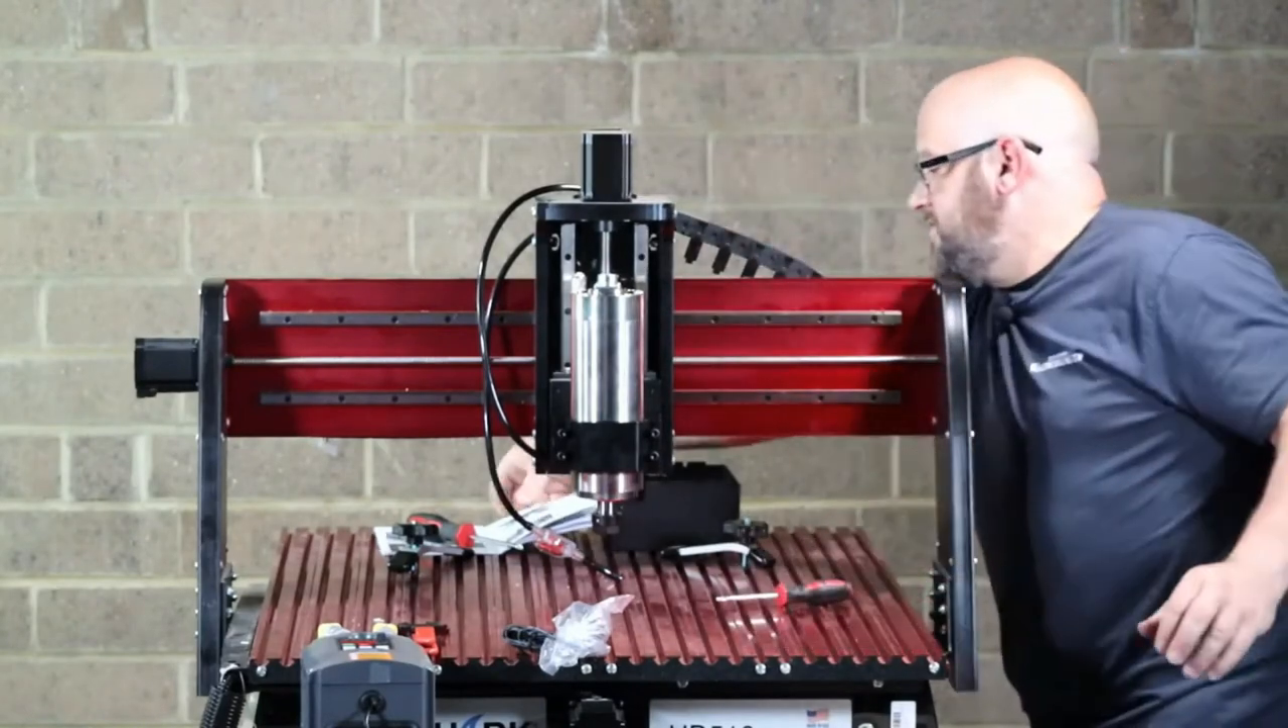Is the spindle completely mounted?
Yes.